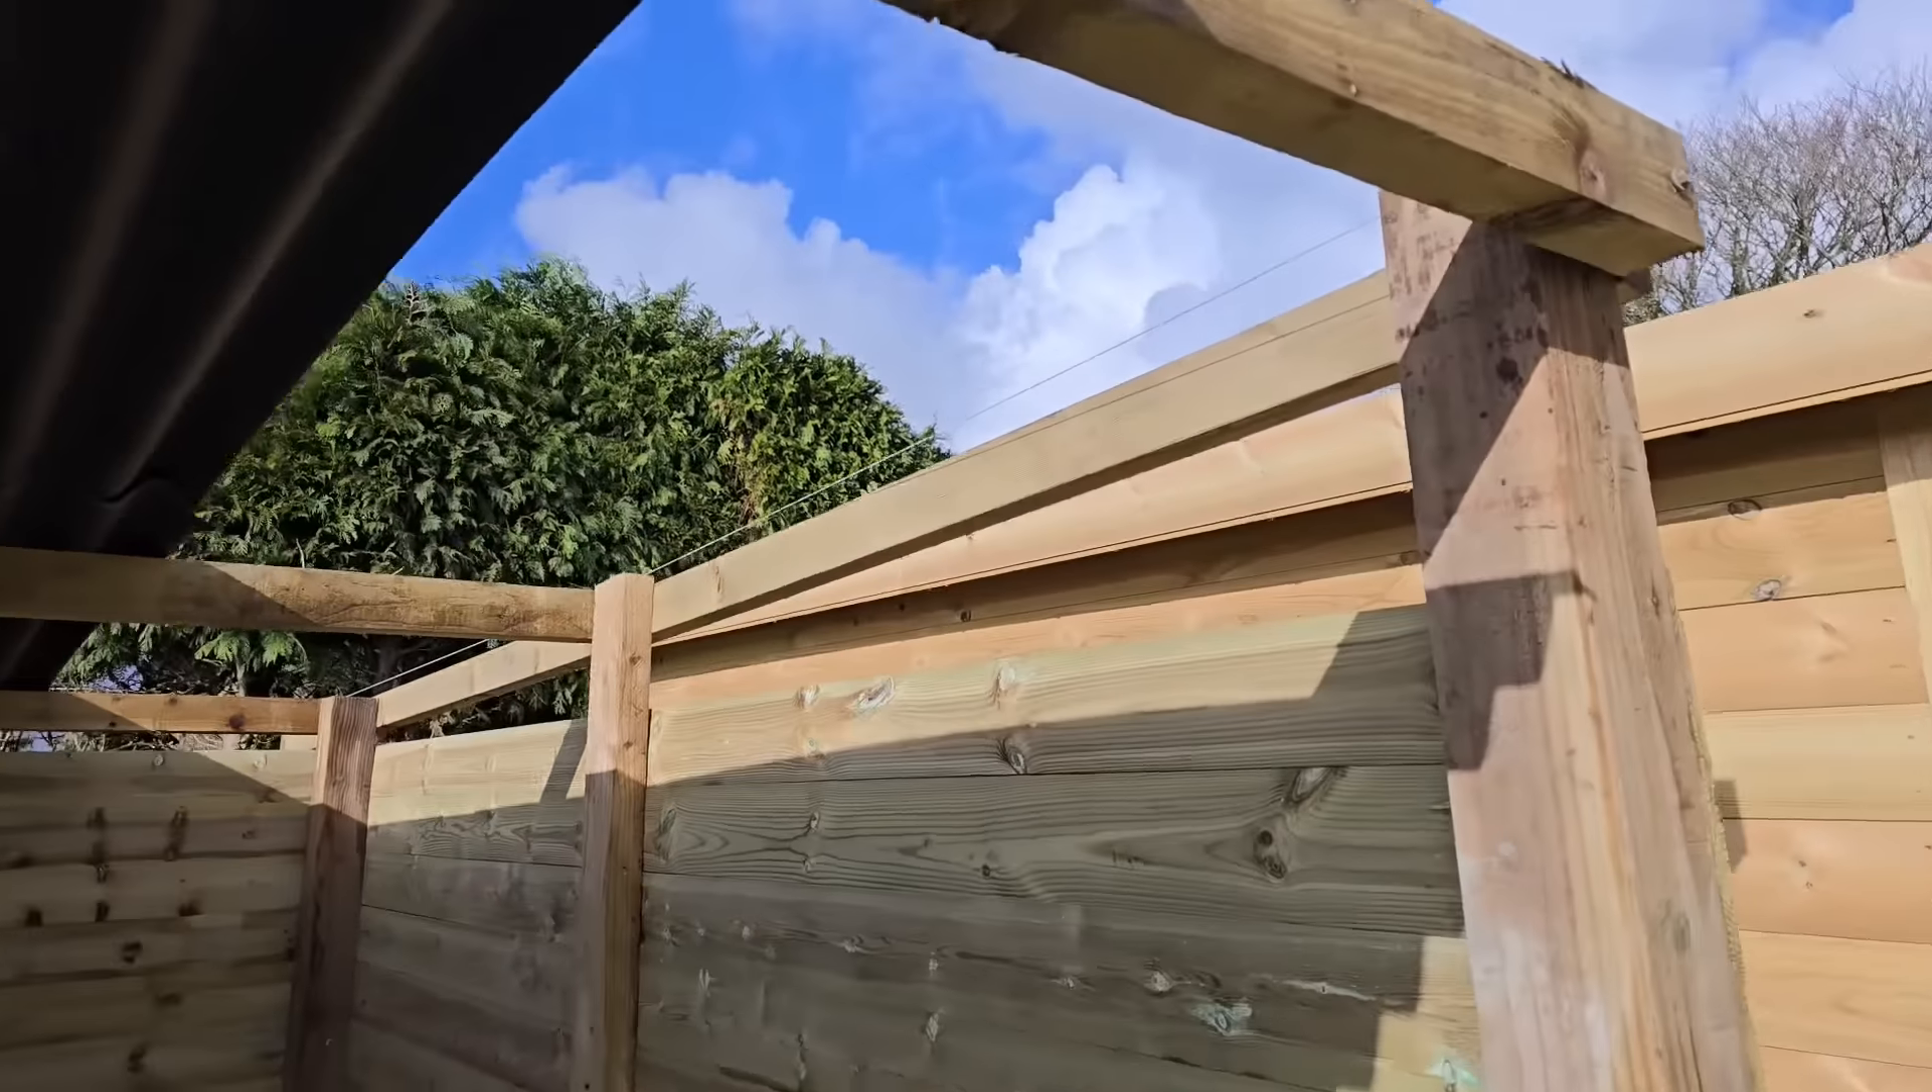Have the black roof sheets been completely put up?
No.